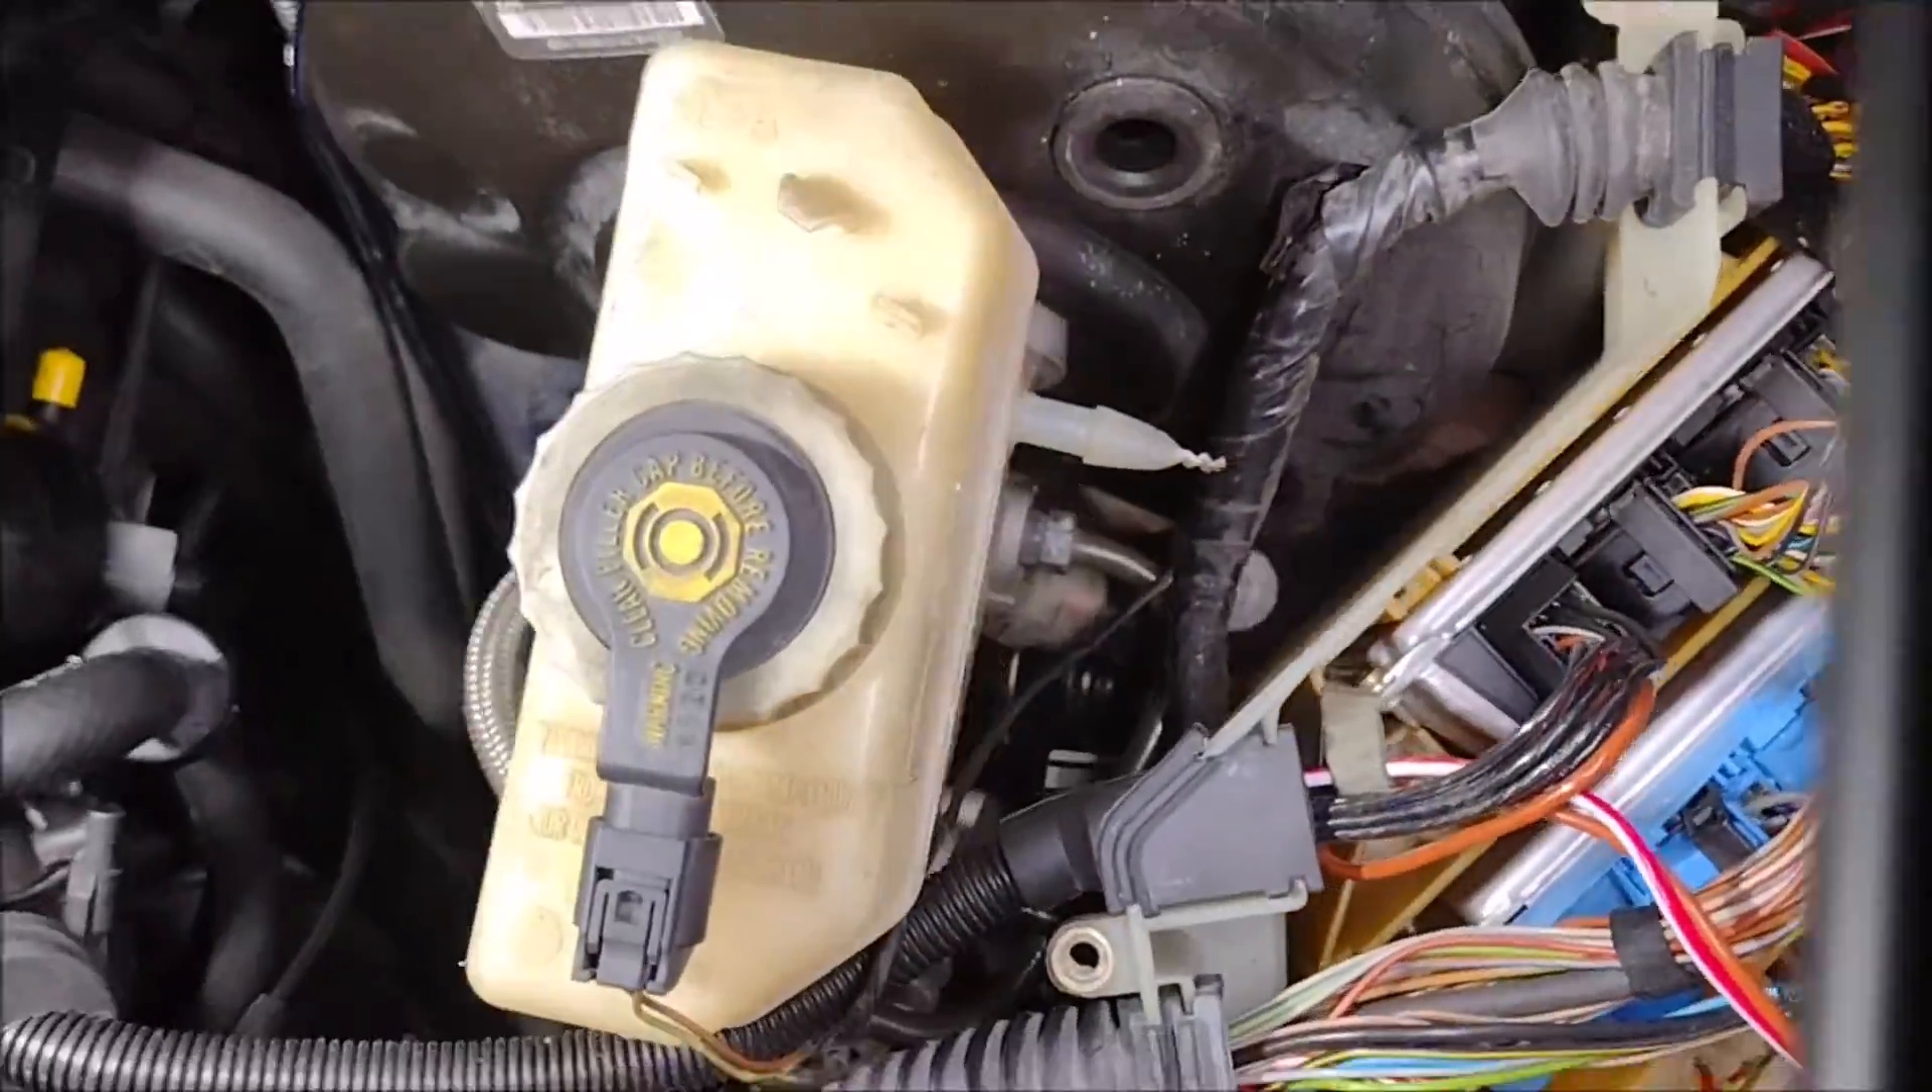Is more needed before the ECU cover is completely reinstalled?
Yes.